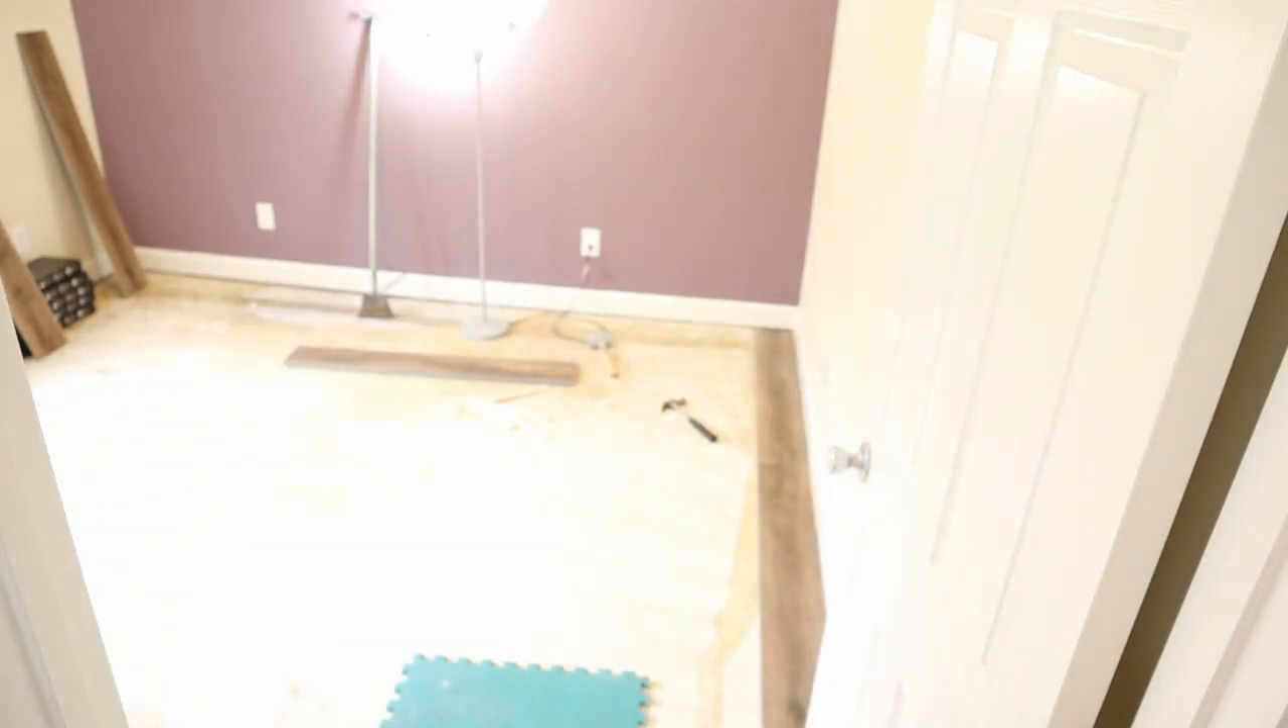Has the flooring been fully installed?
No.